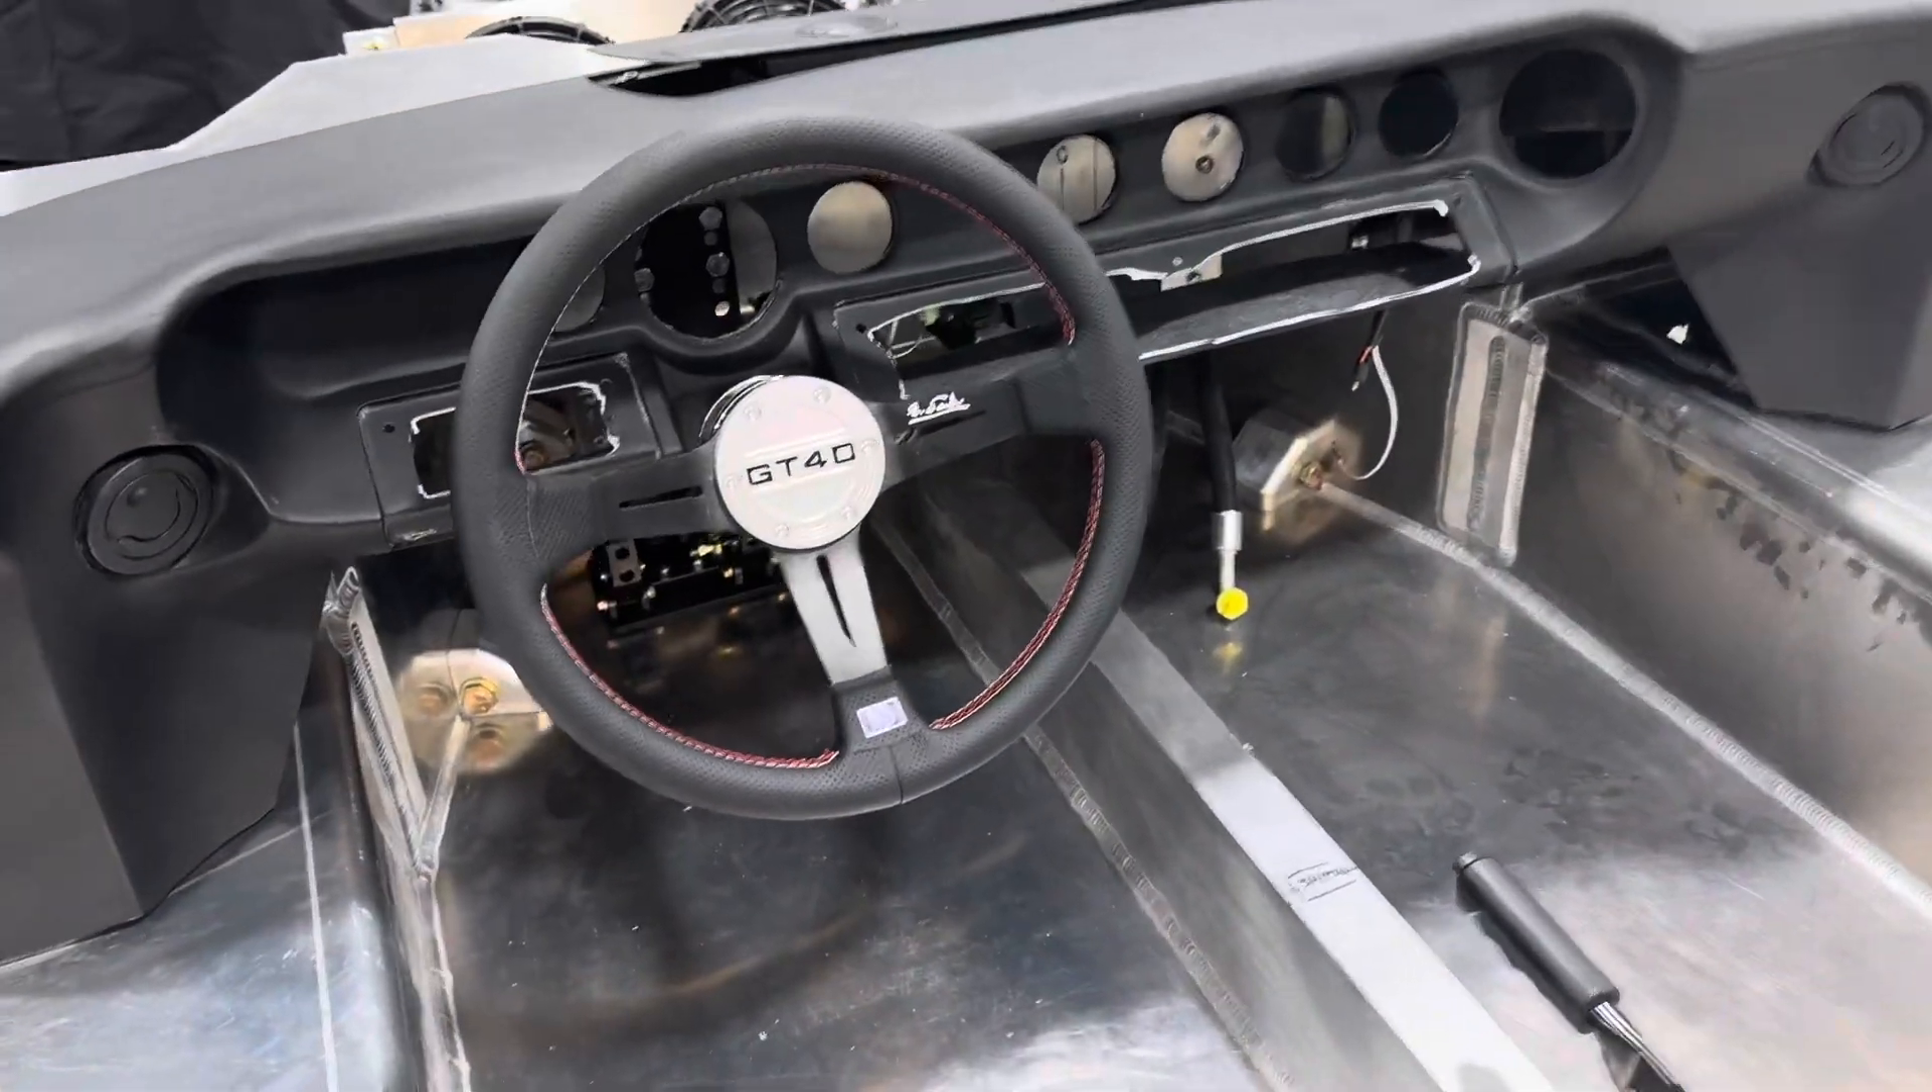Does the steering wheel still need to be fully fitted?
No.